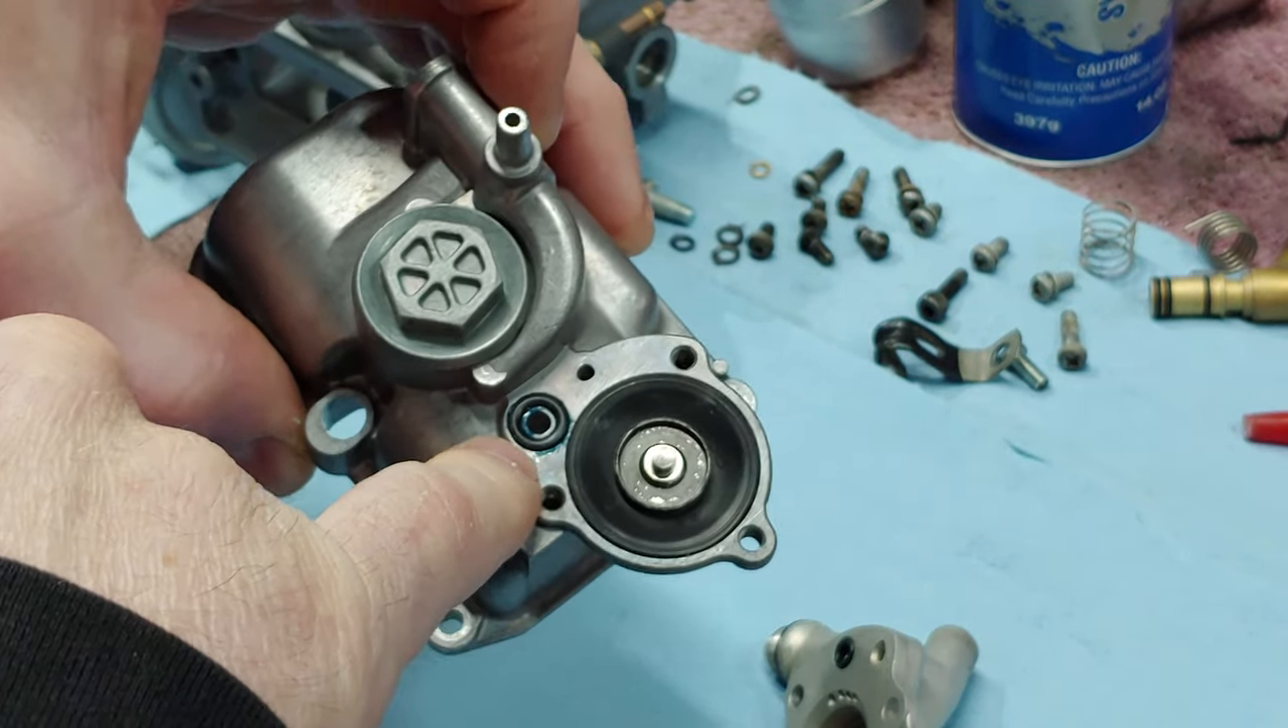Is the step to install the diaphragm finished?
Yes.